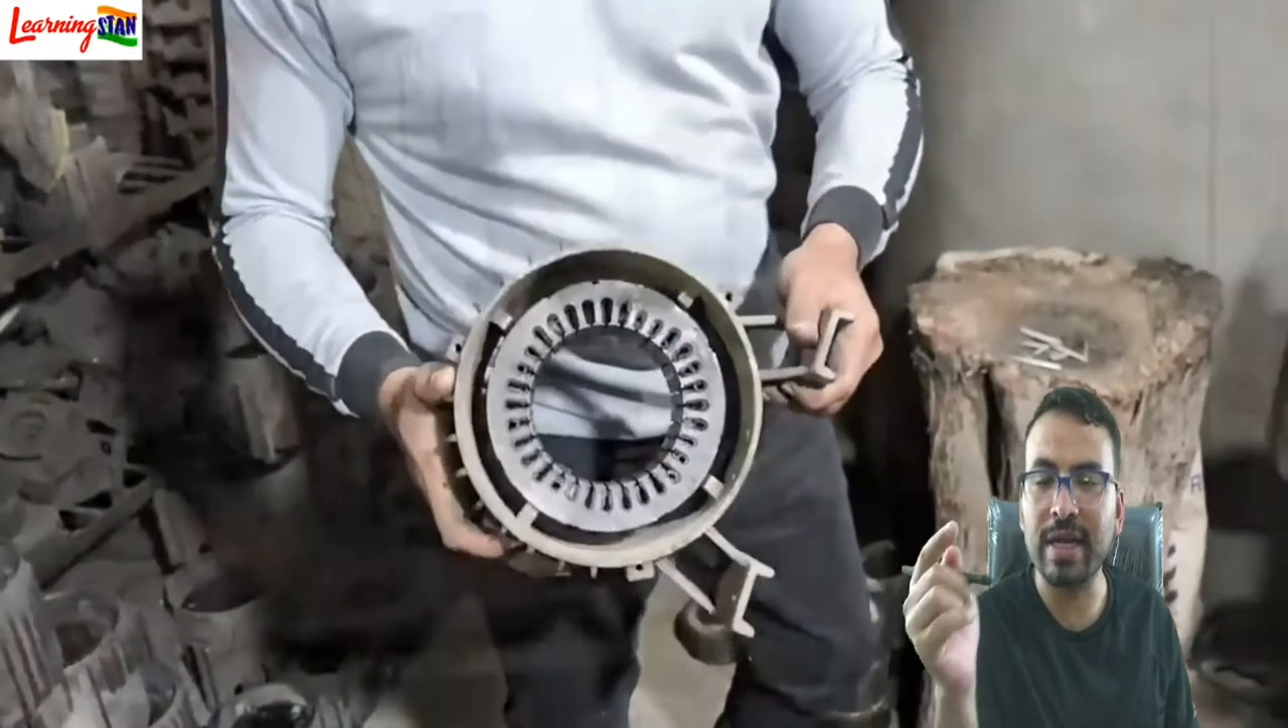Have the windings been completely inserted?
No.